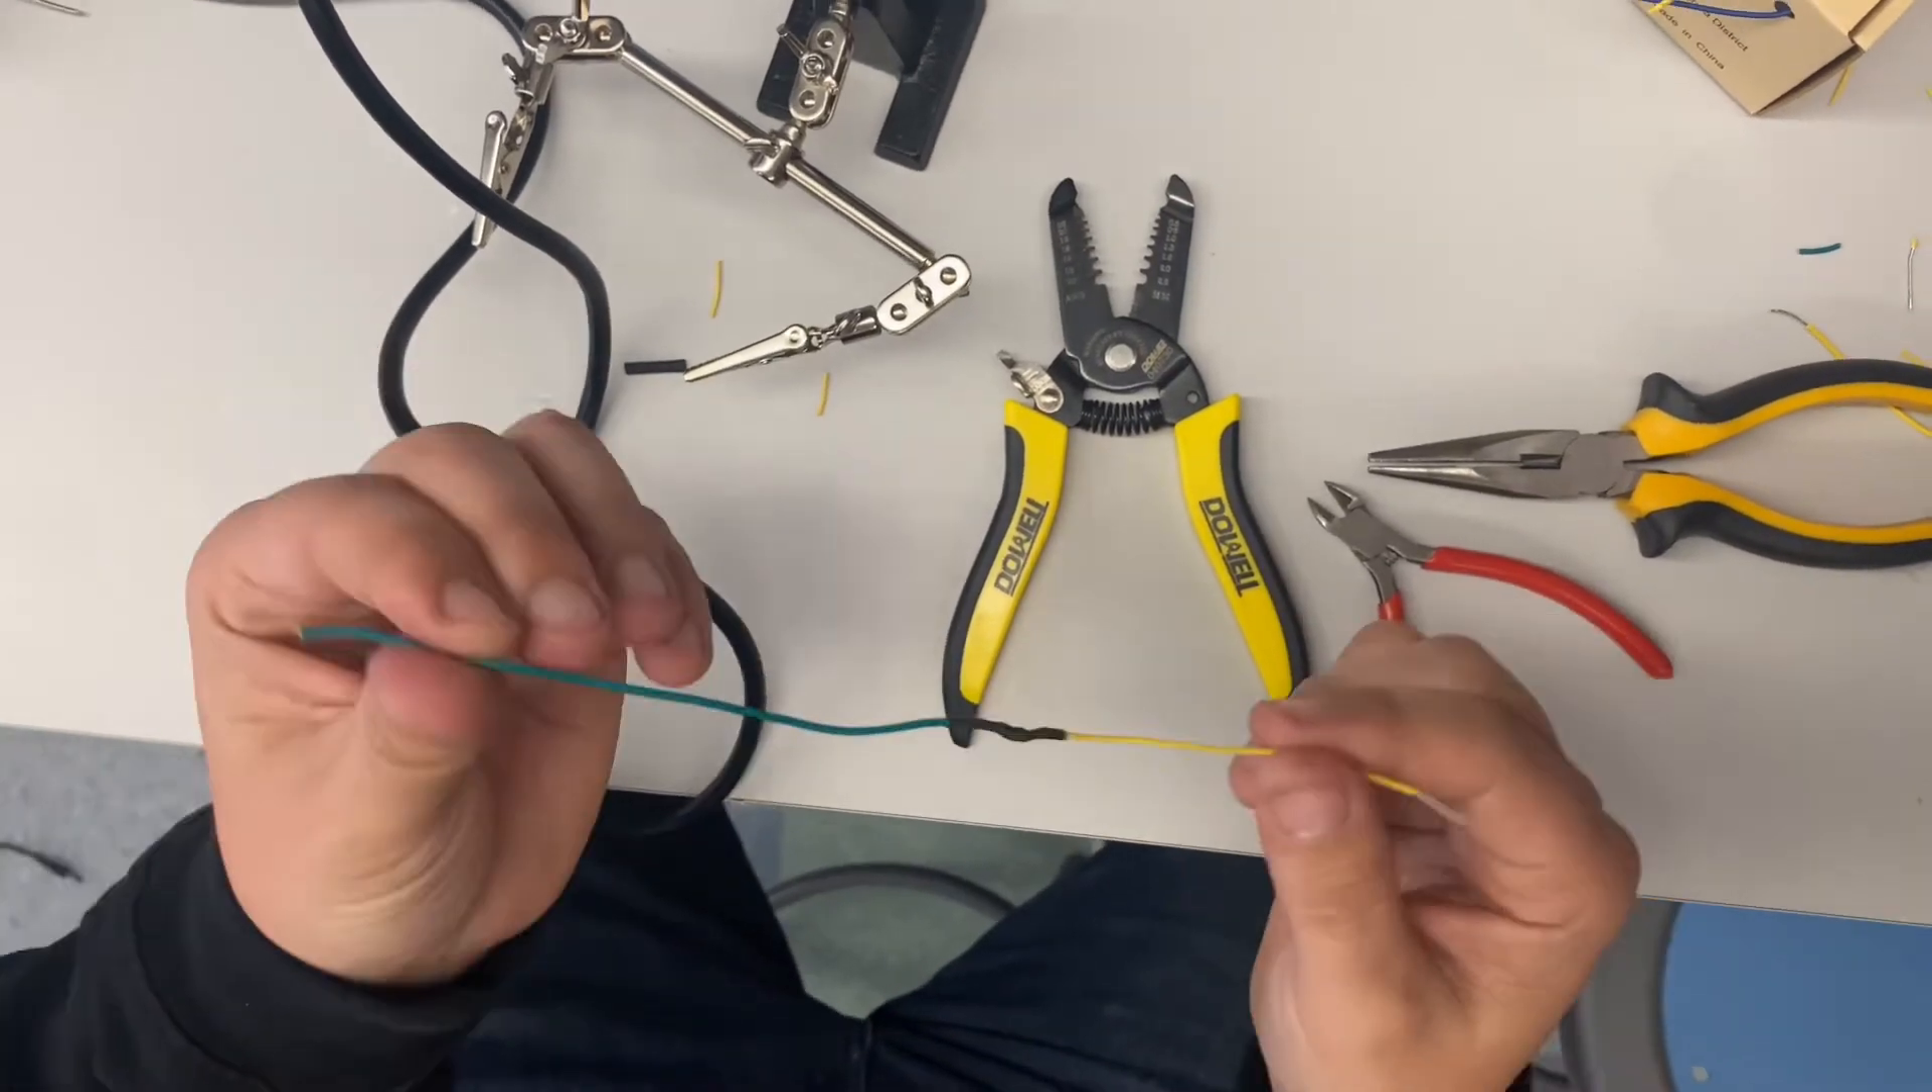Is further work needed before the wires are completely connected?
No.